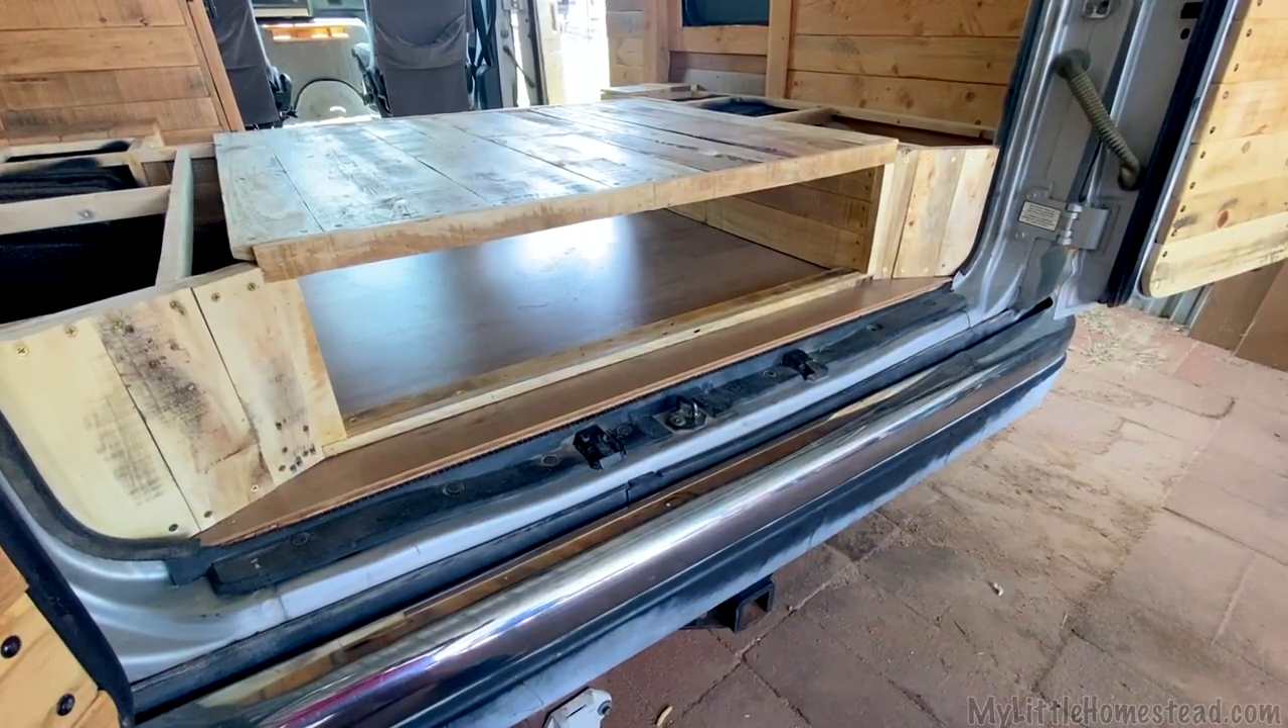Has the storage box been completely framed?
Yes.